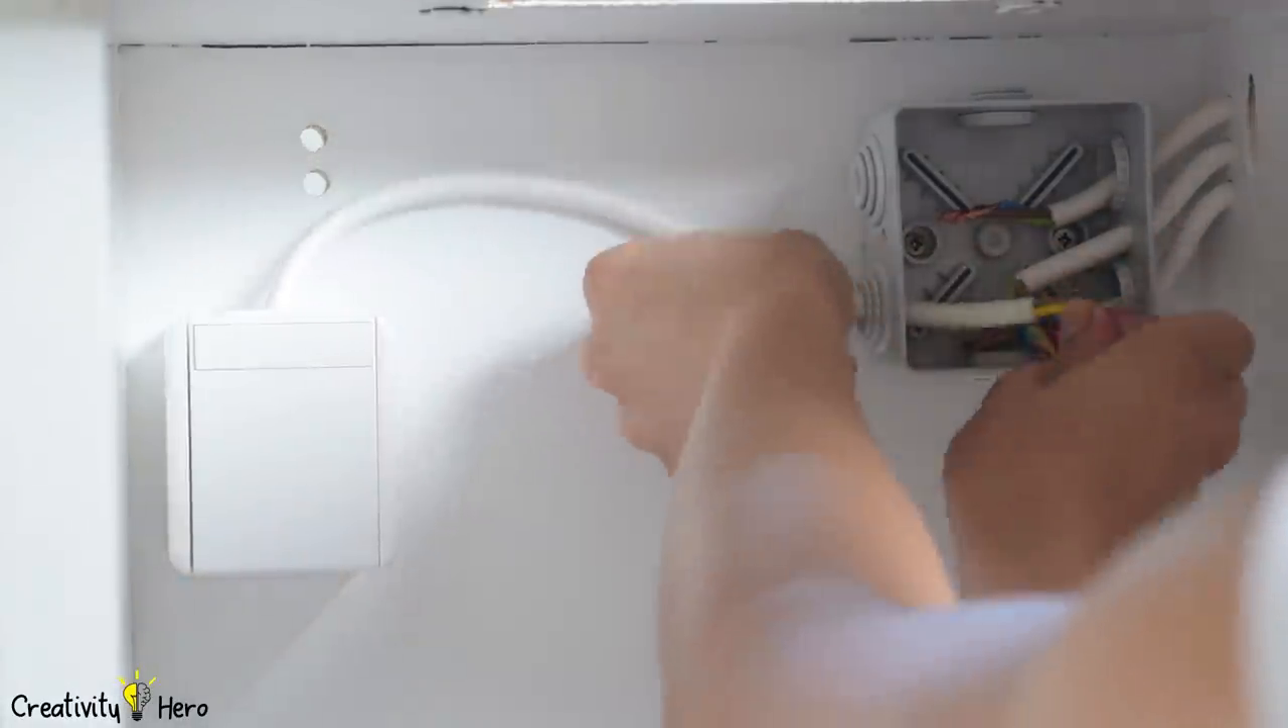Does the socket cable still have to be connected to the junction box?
Yes.